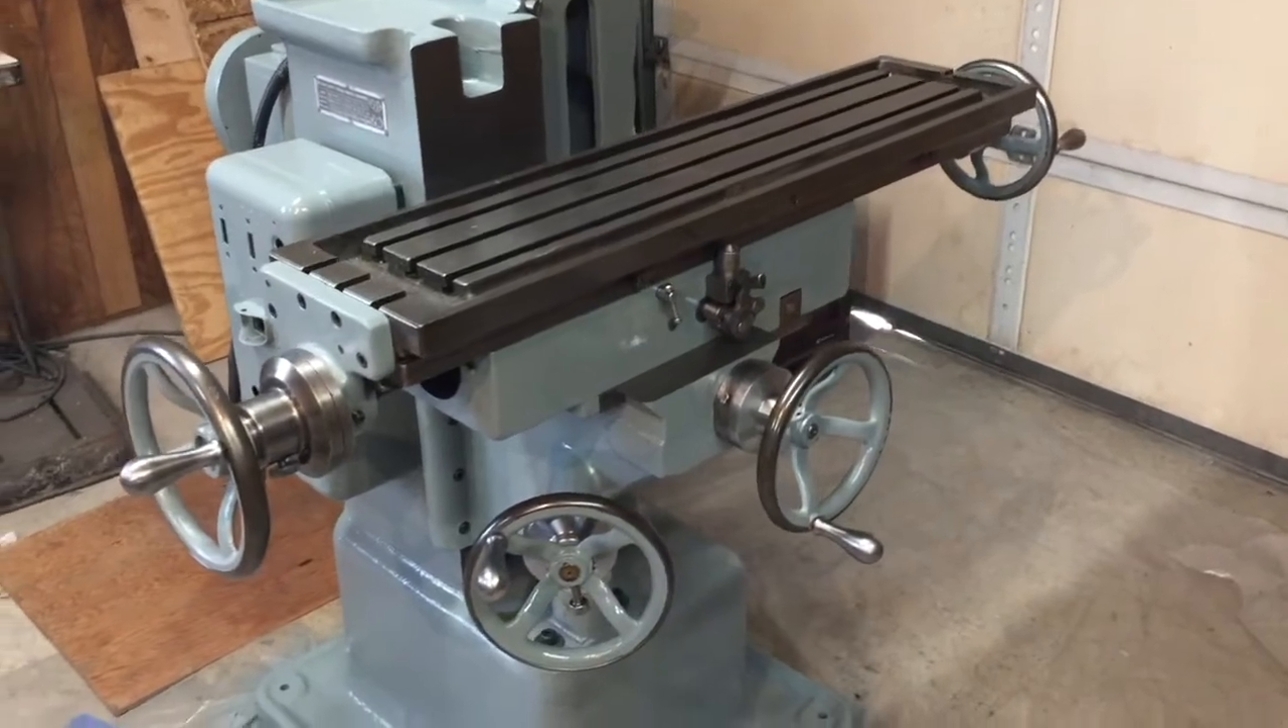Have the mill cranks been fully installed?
Yes.